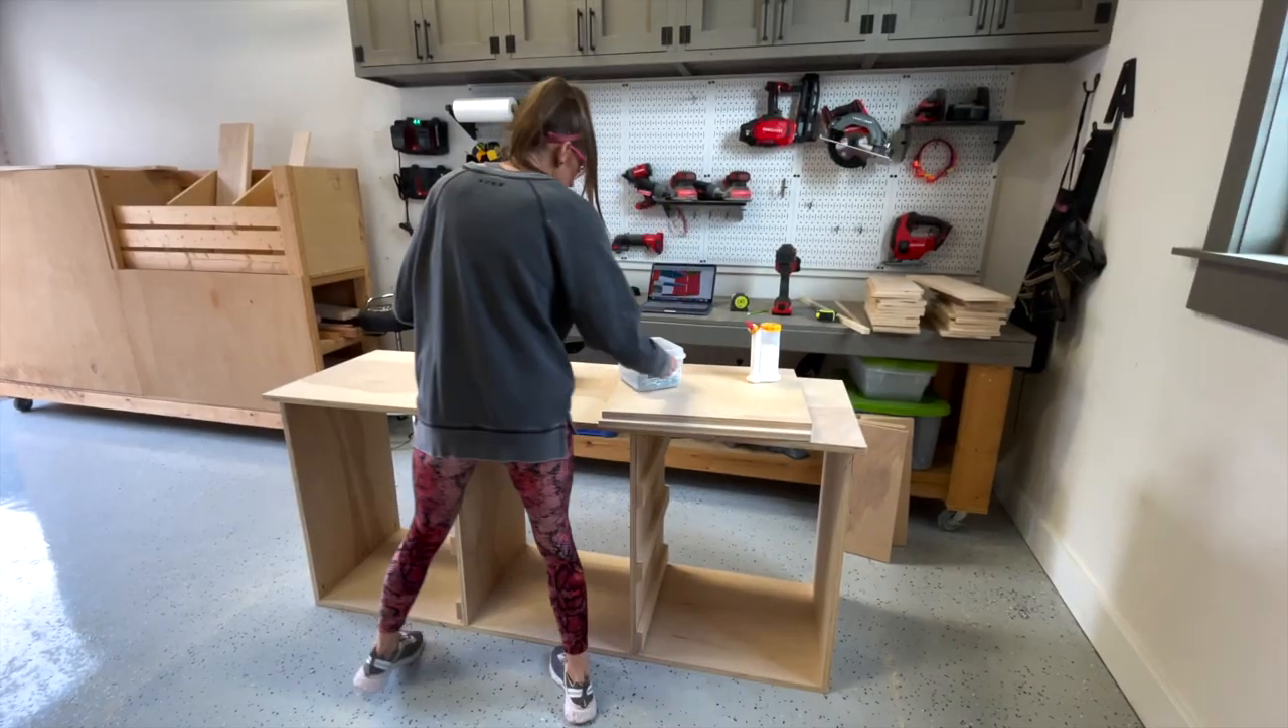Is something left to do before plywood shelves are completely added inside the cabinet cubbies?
Yes.